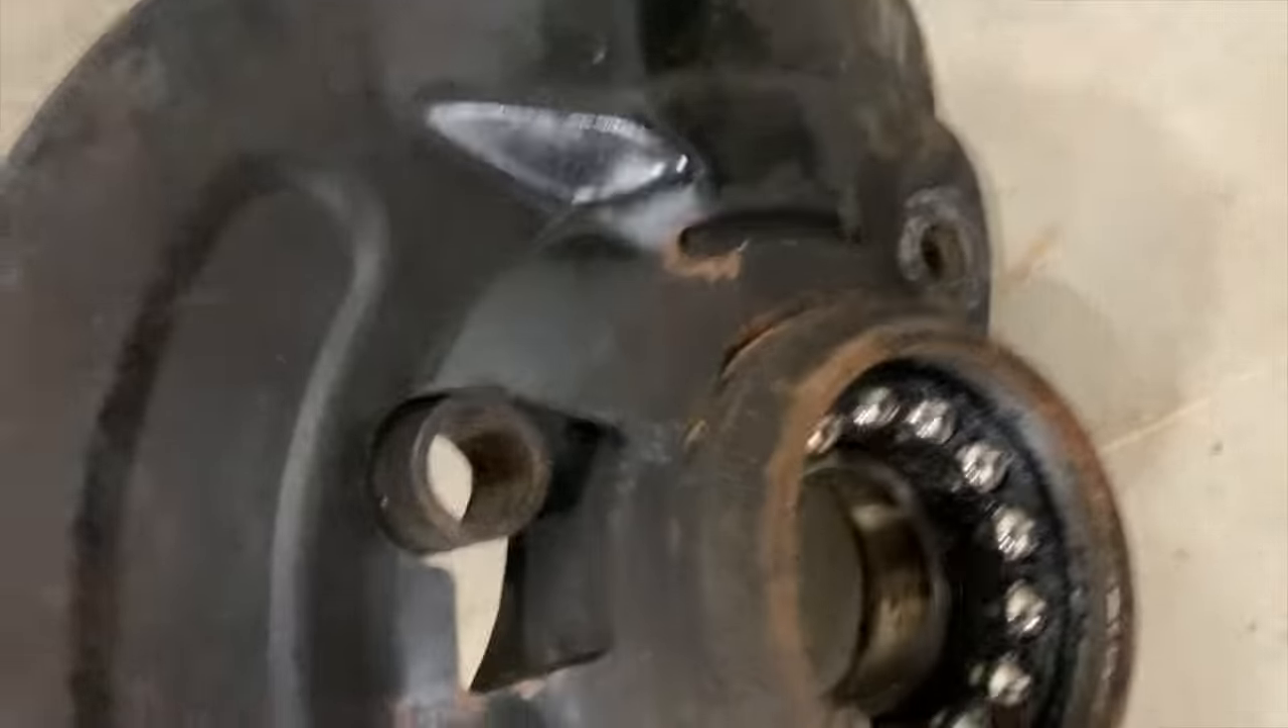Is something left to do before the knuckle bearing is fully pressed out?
Yes.